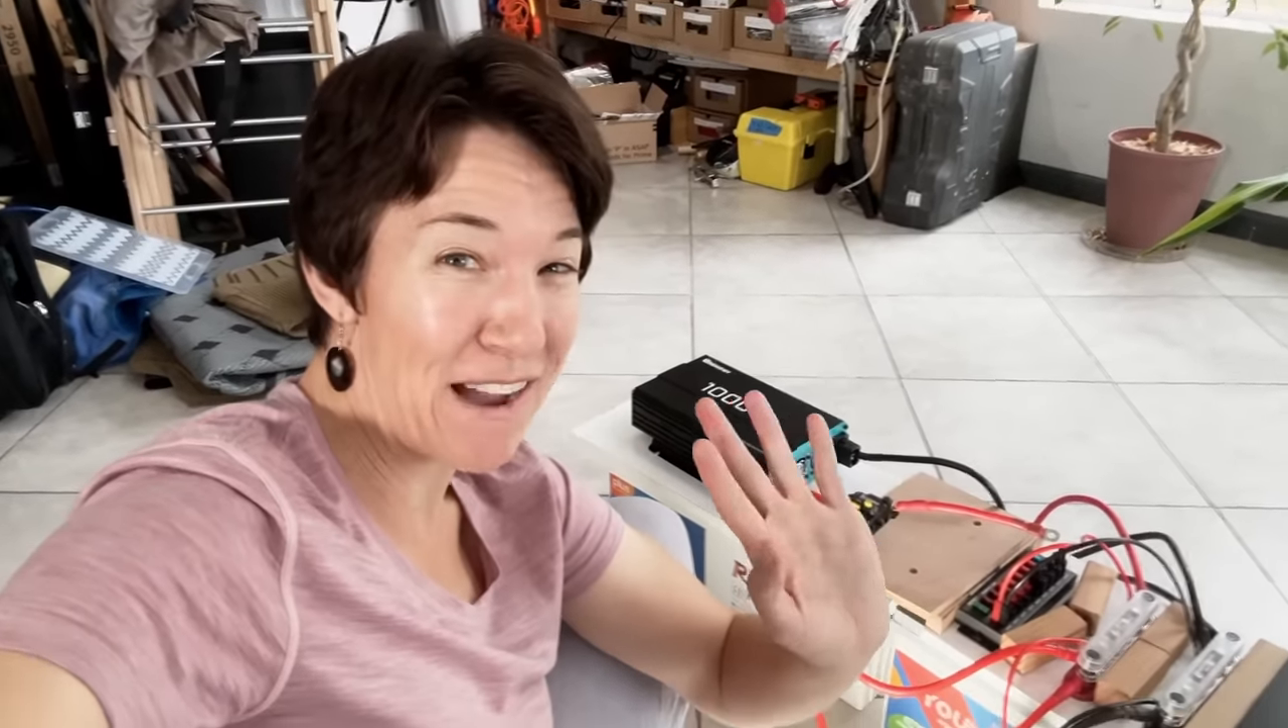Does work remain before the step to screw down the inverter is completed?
Yes.